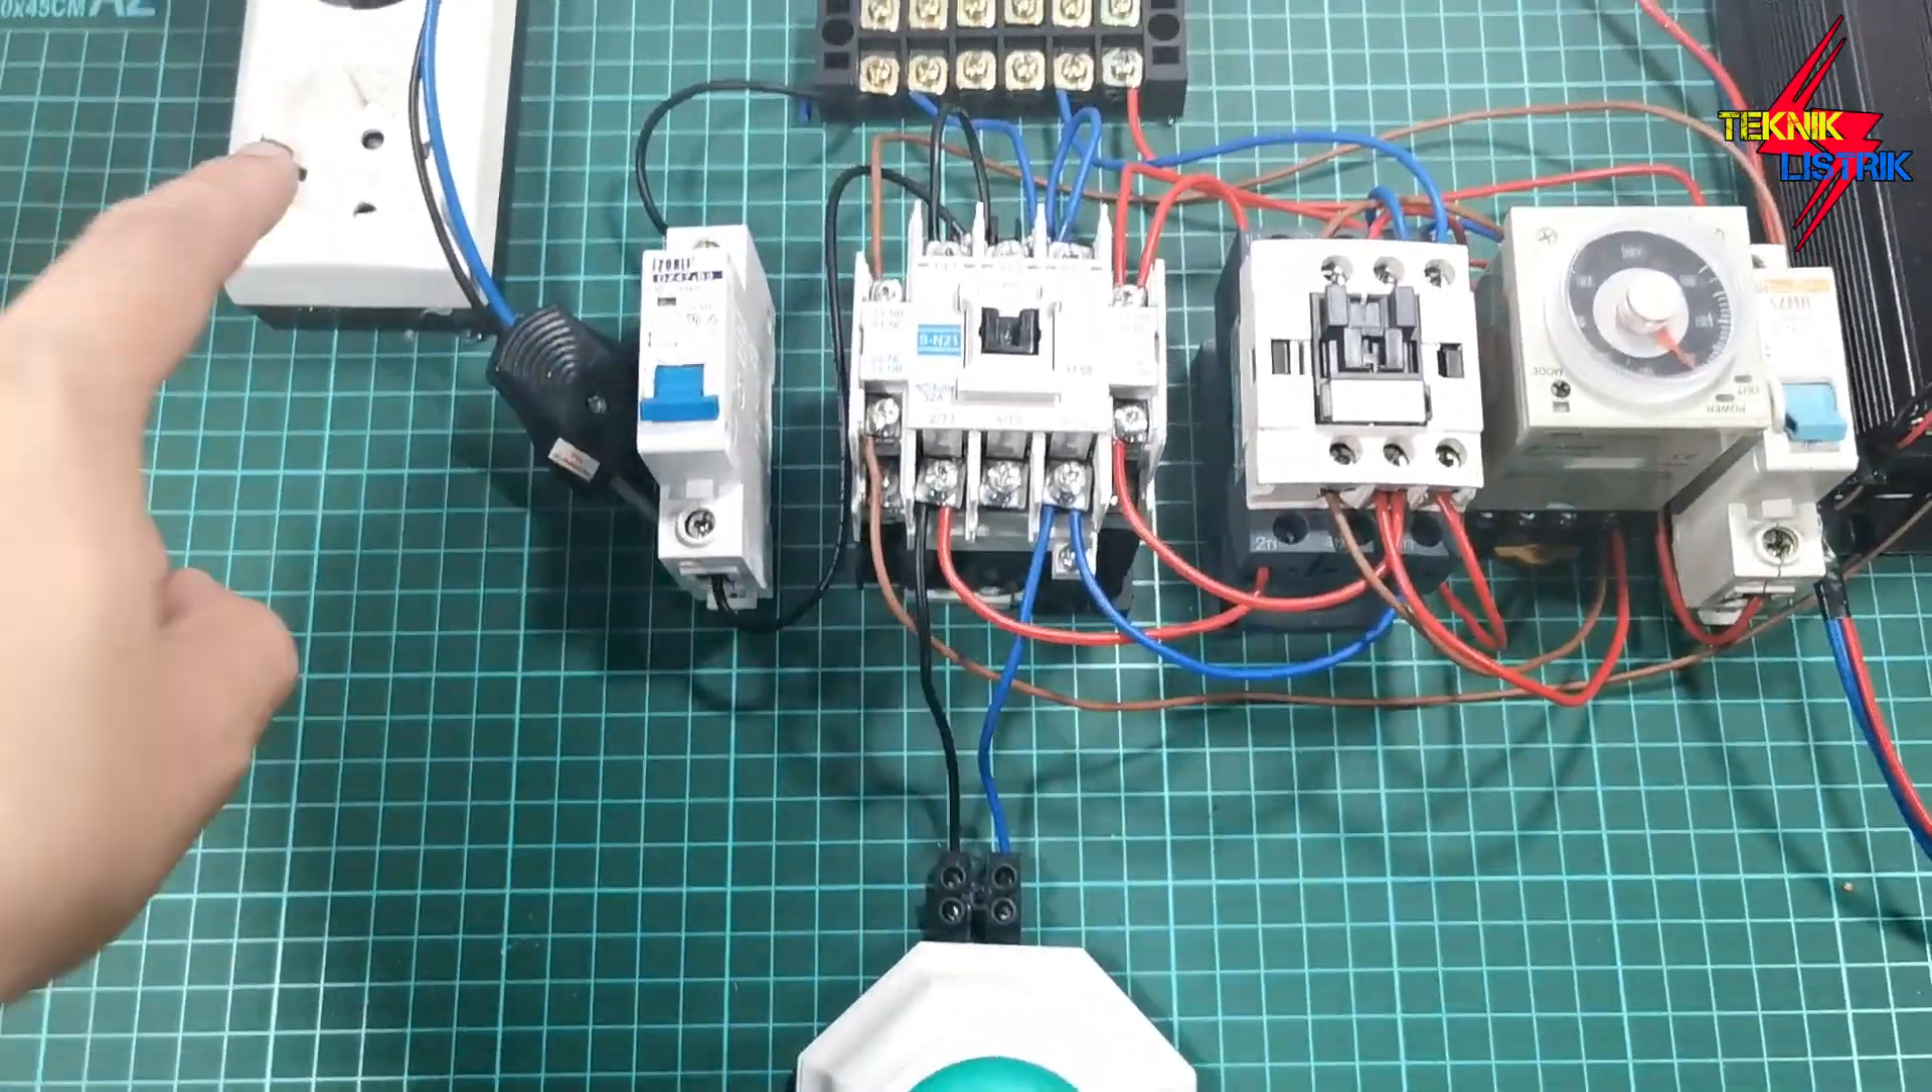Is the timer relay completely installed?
Yes.